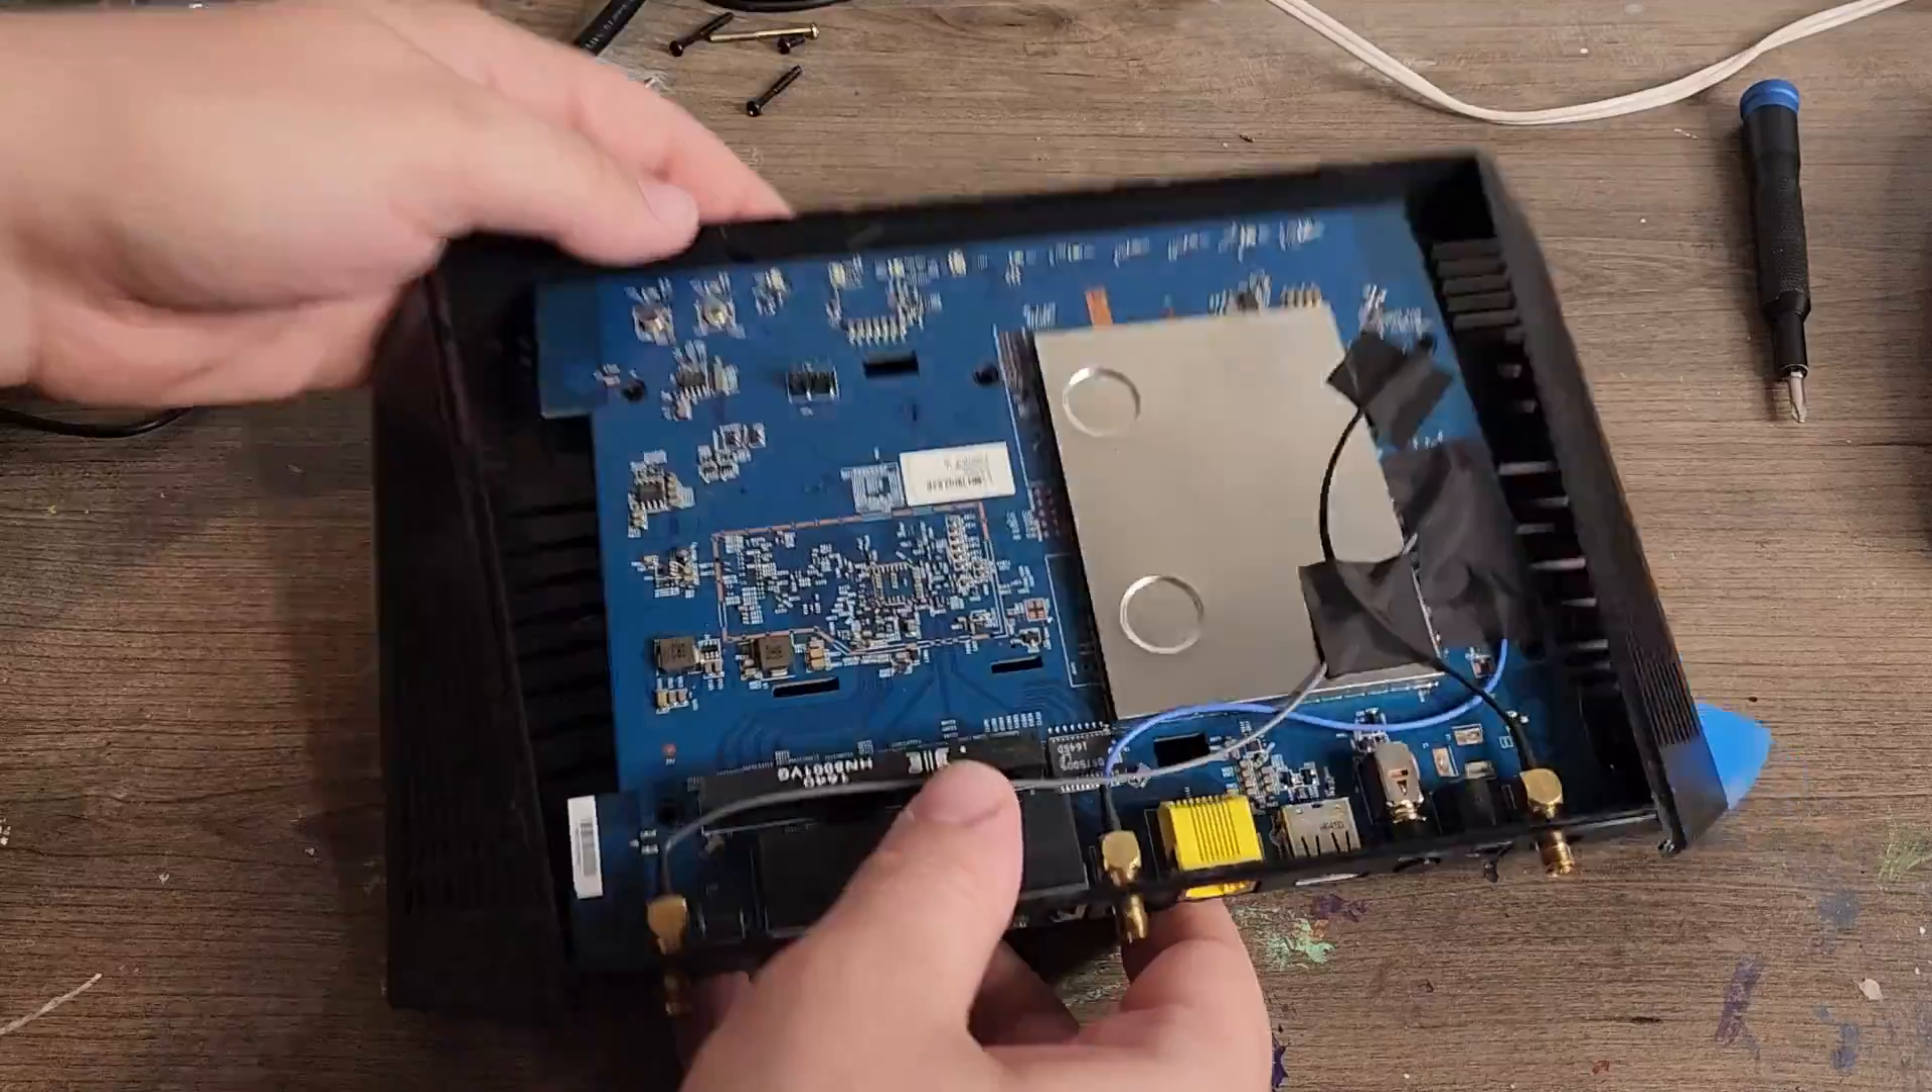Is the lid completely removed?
Yes.